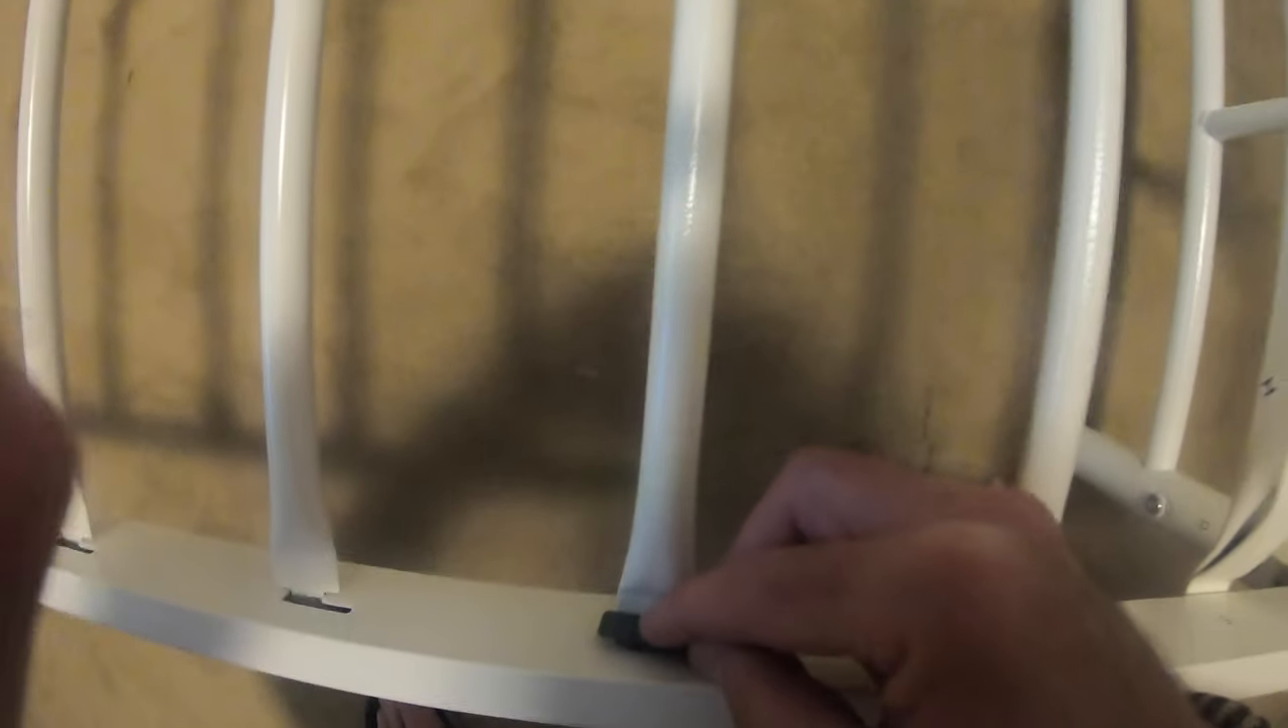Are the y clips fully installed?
No.